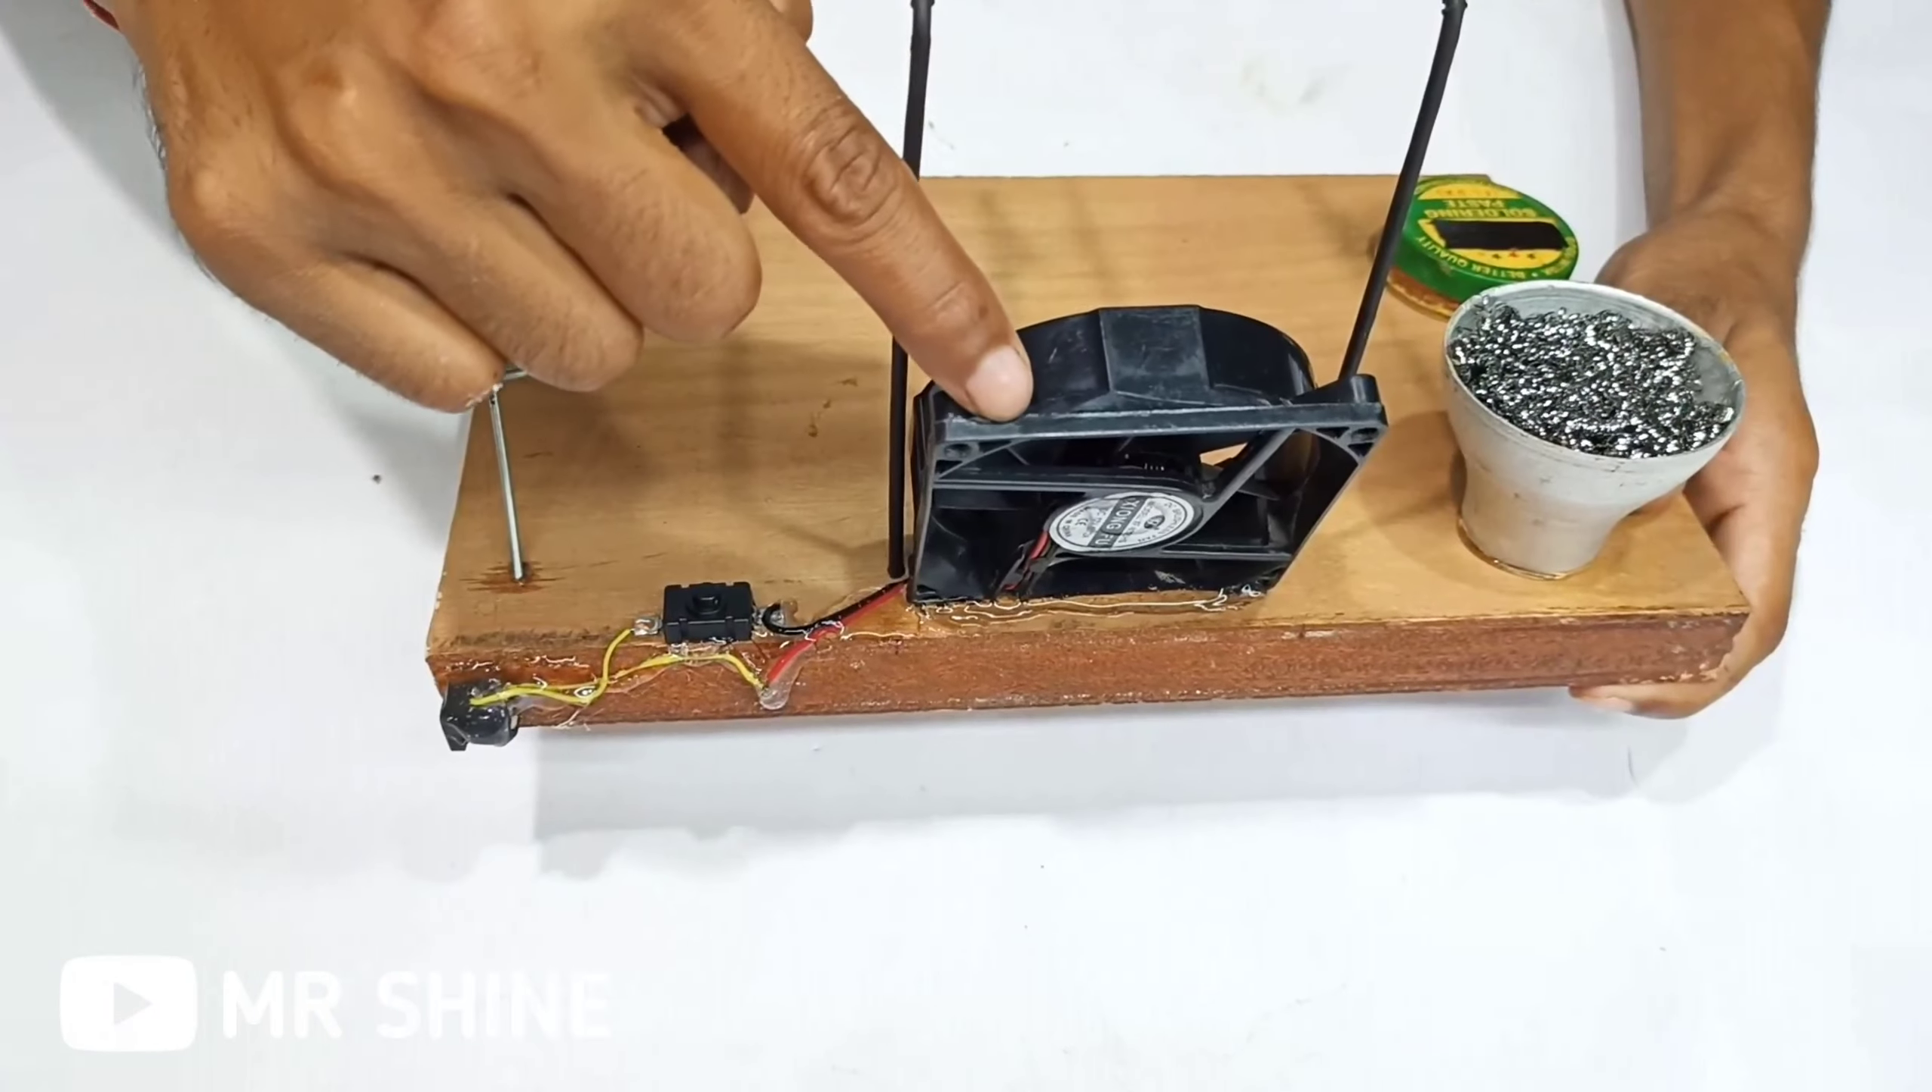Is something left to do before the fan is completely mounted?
No.